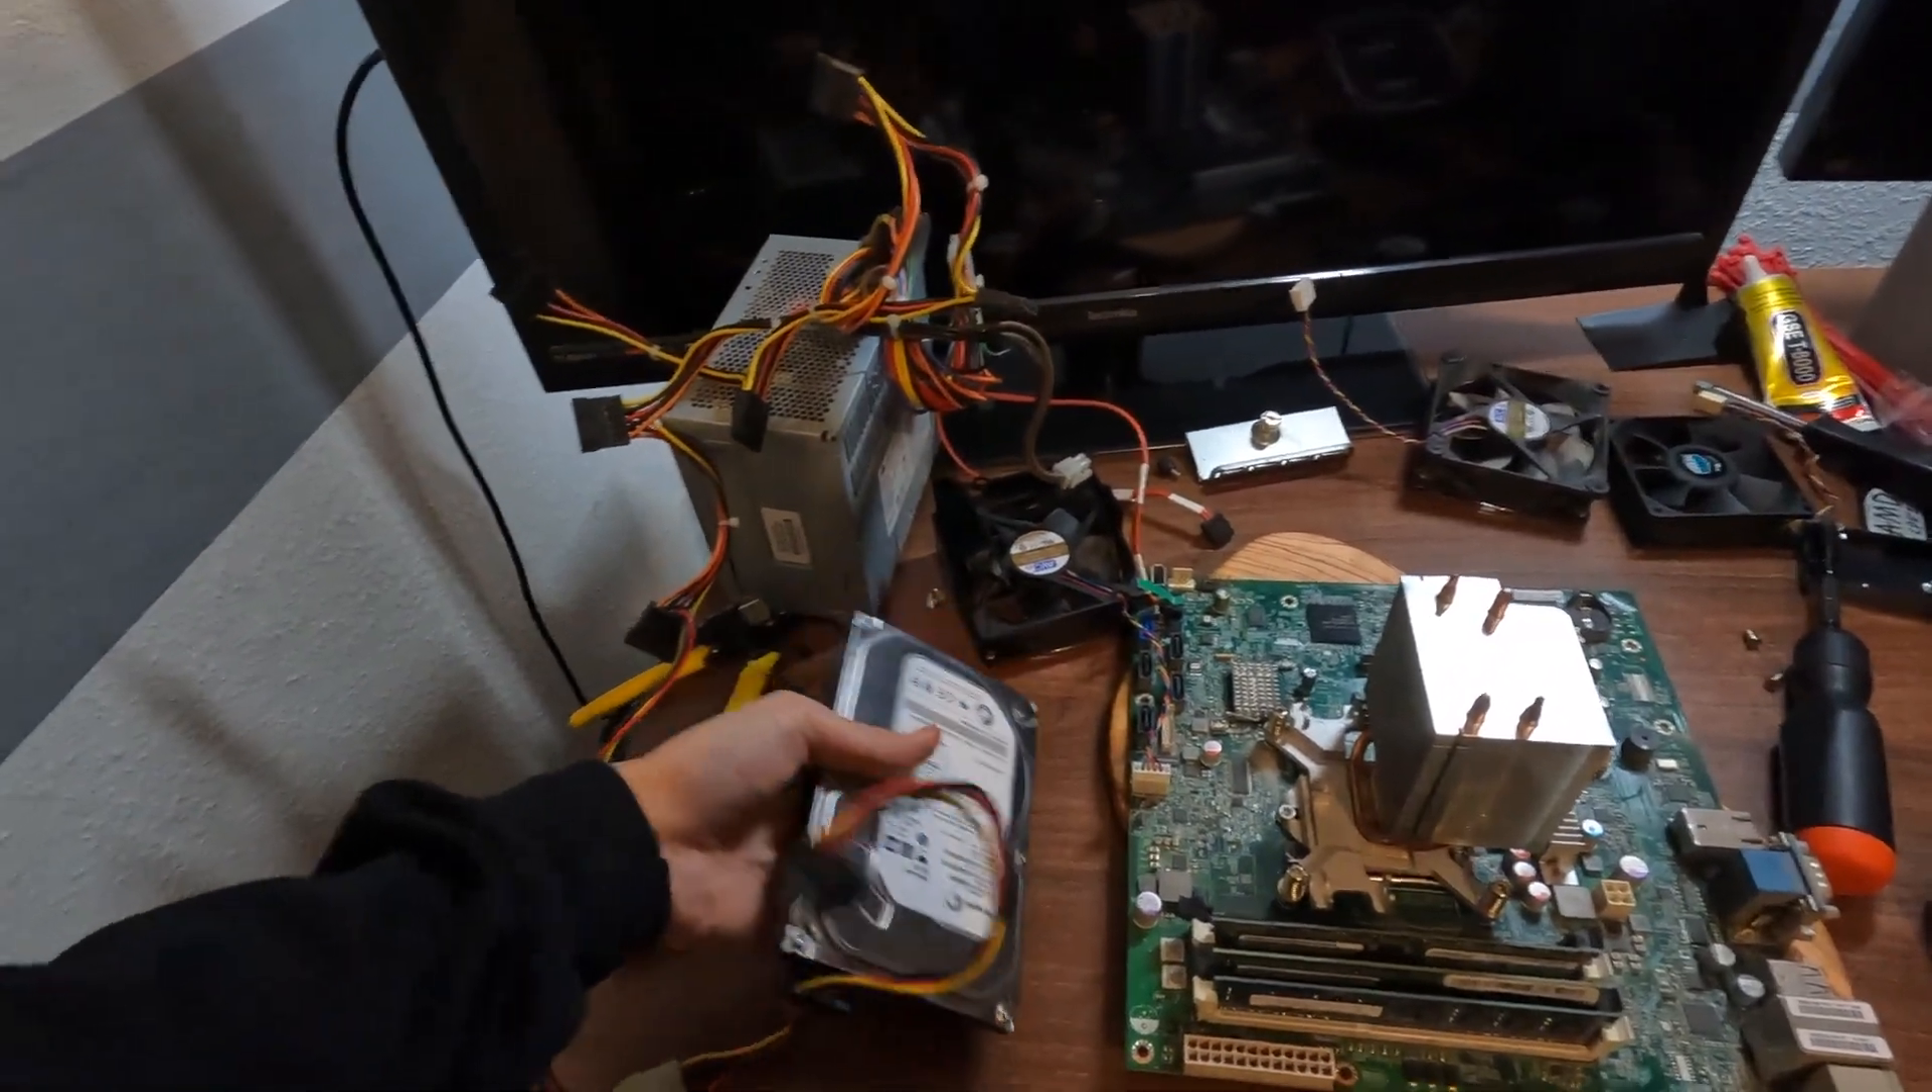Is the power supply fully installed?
No.